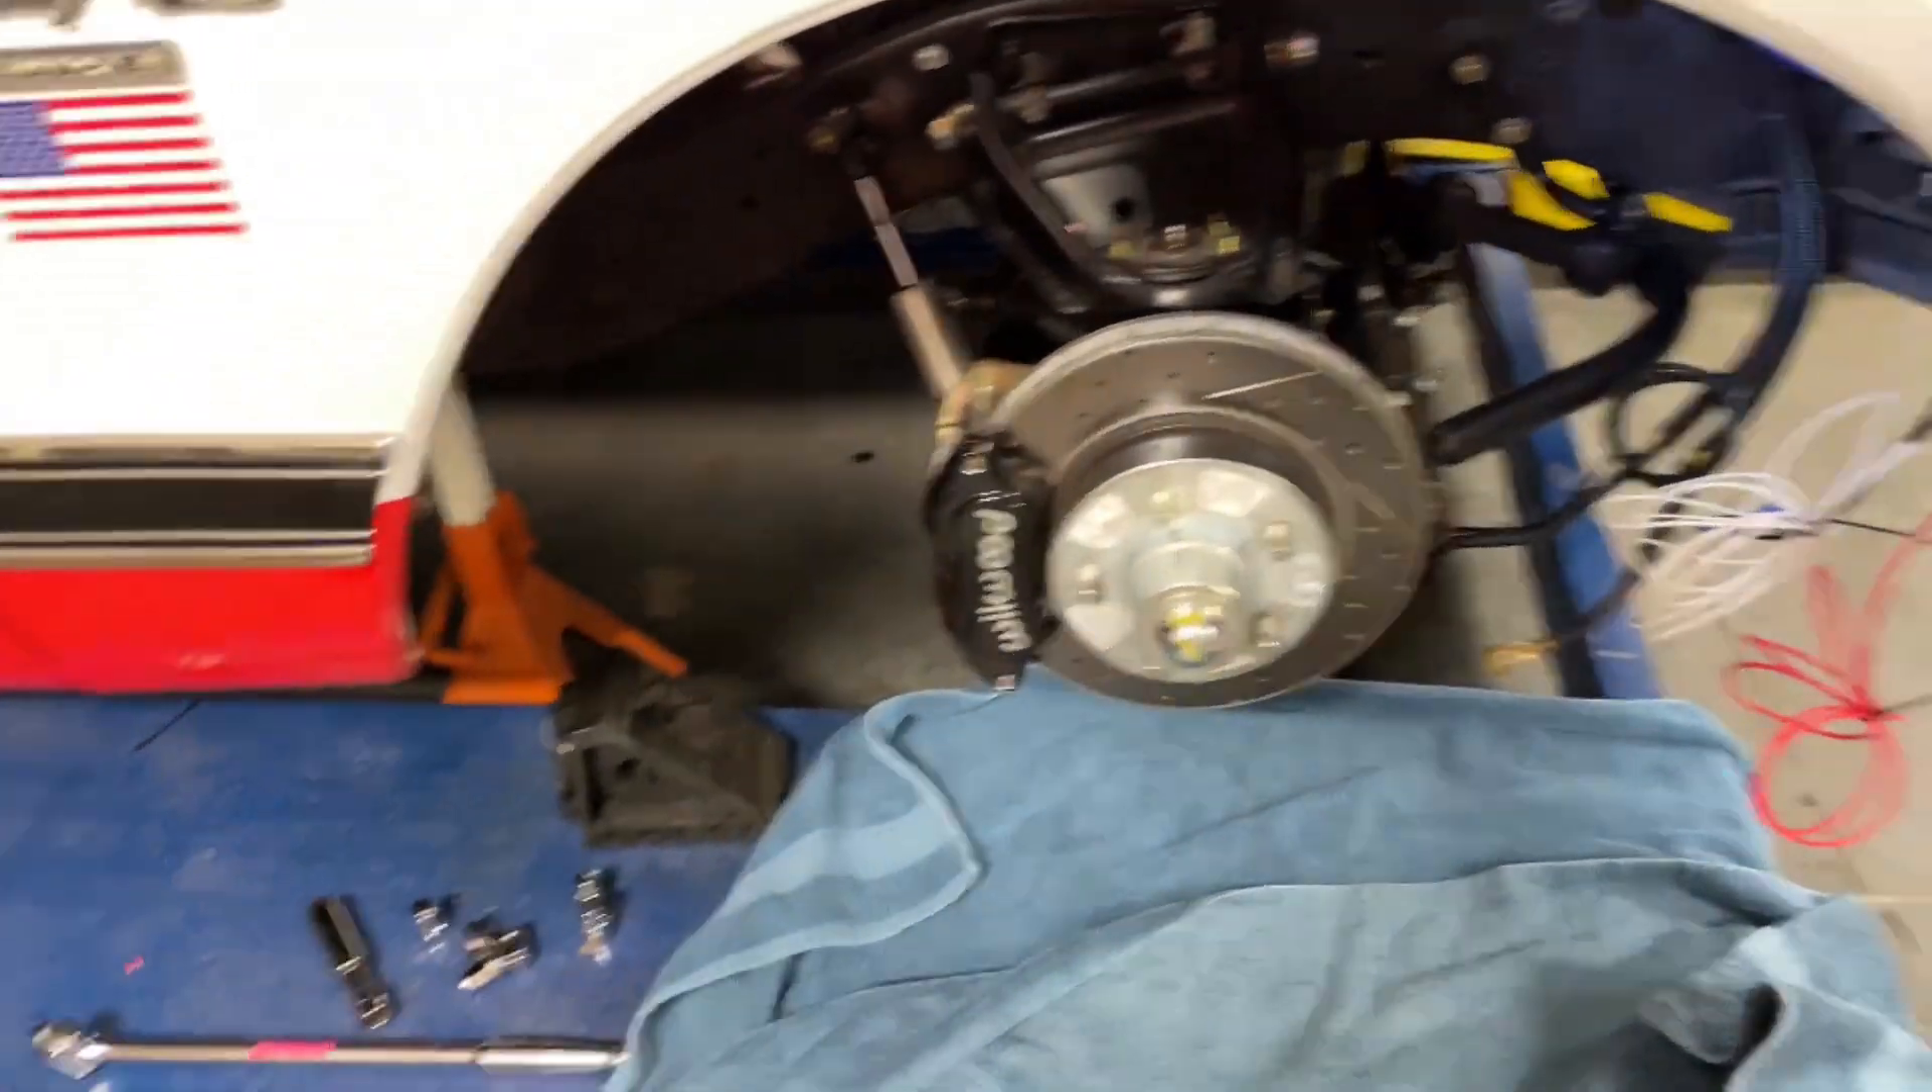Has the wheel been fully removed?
Yes.